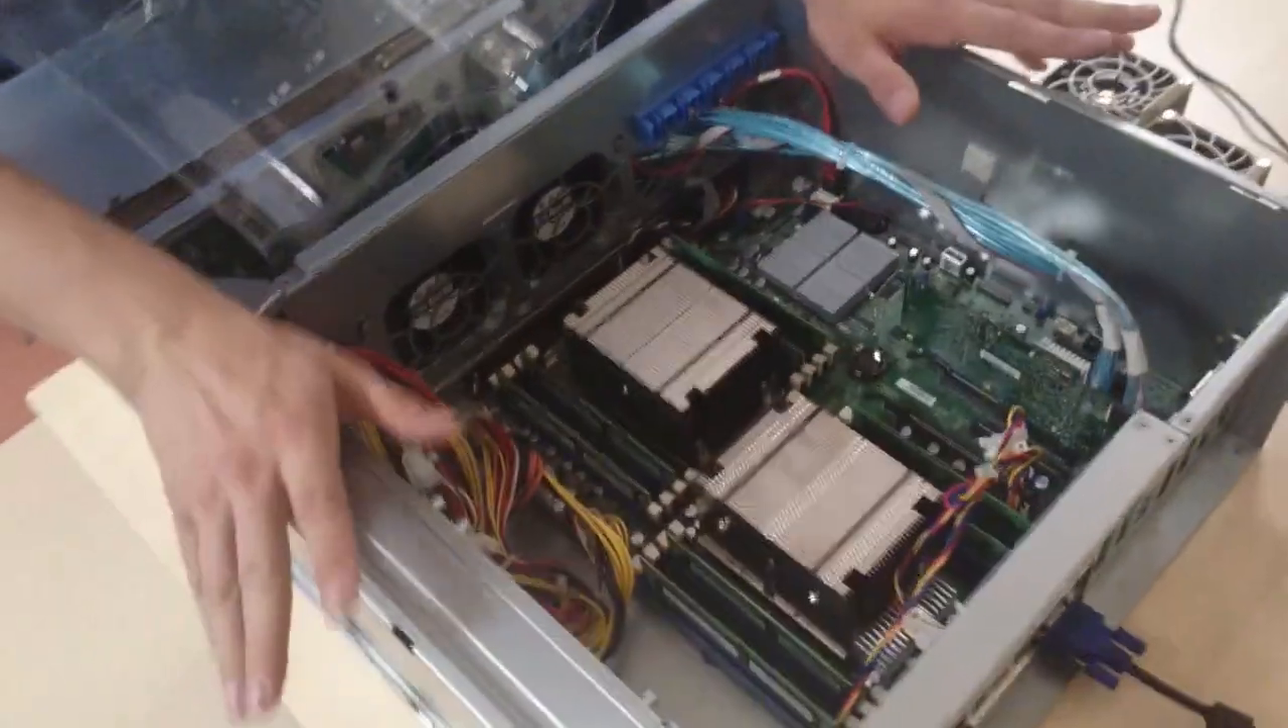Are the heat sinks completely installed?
Yes.